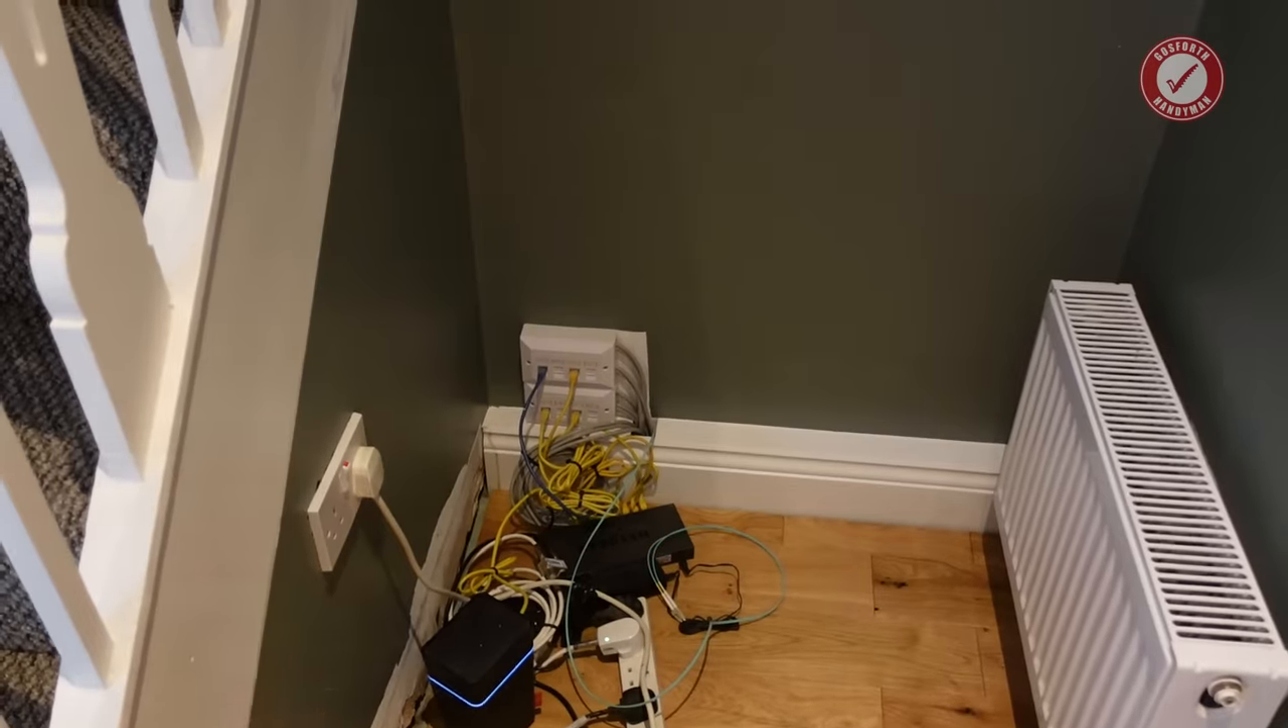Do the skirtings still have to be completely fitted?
Yes.